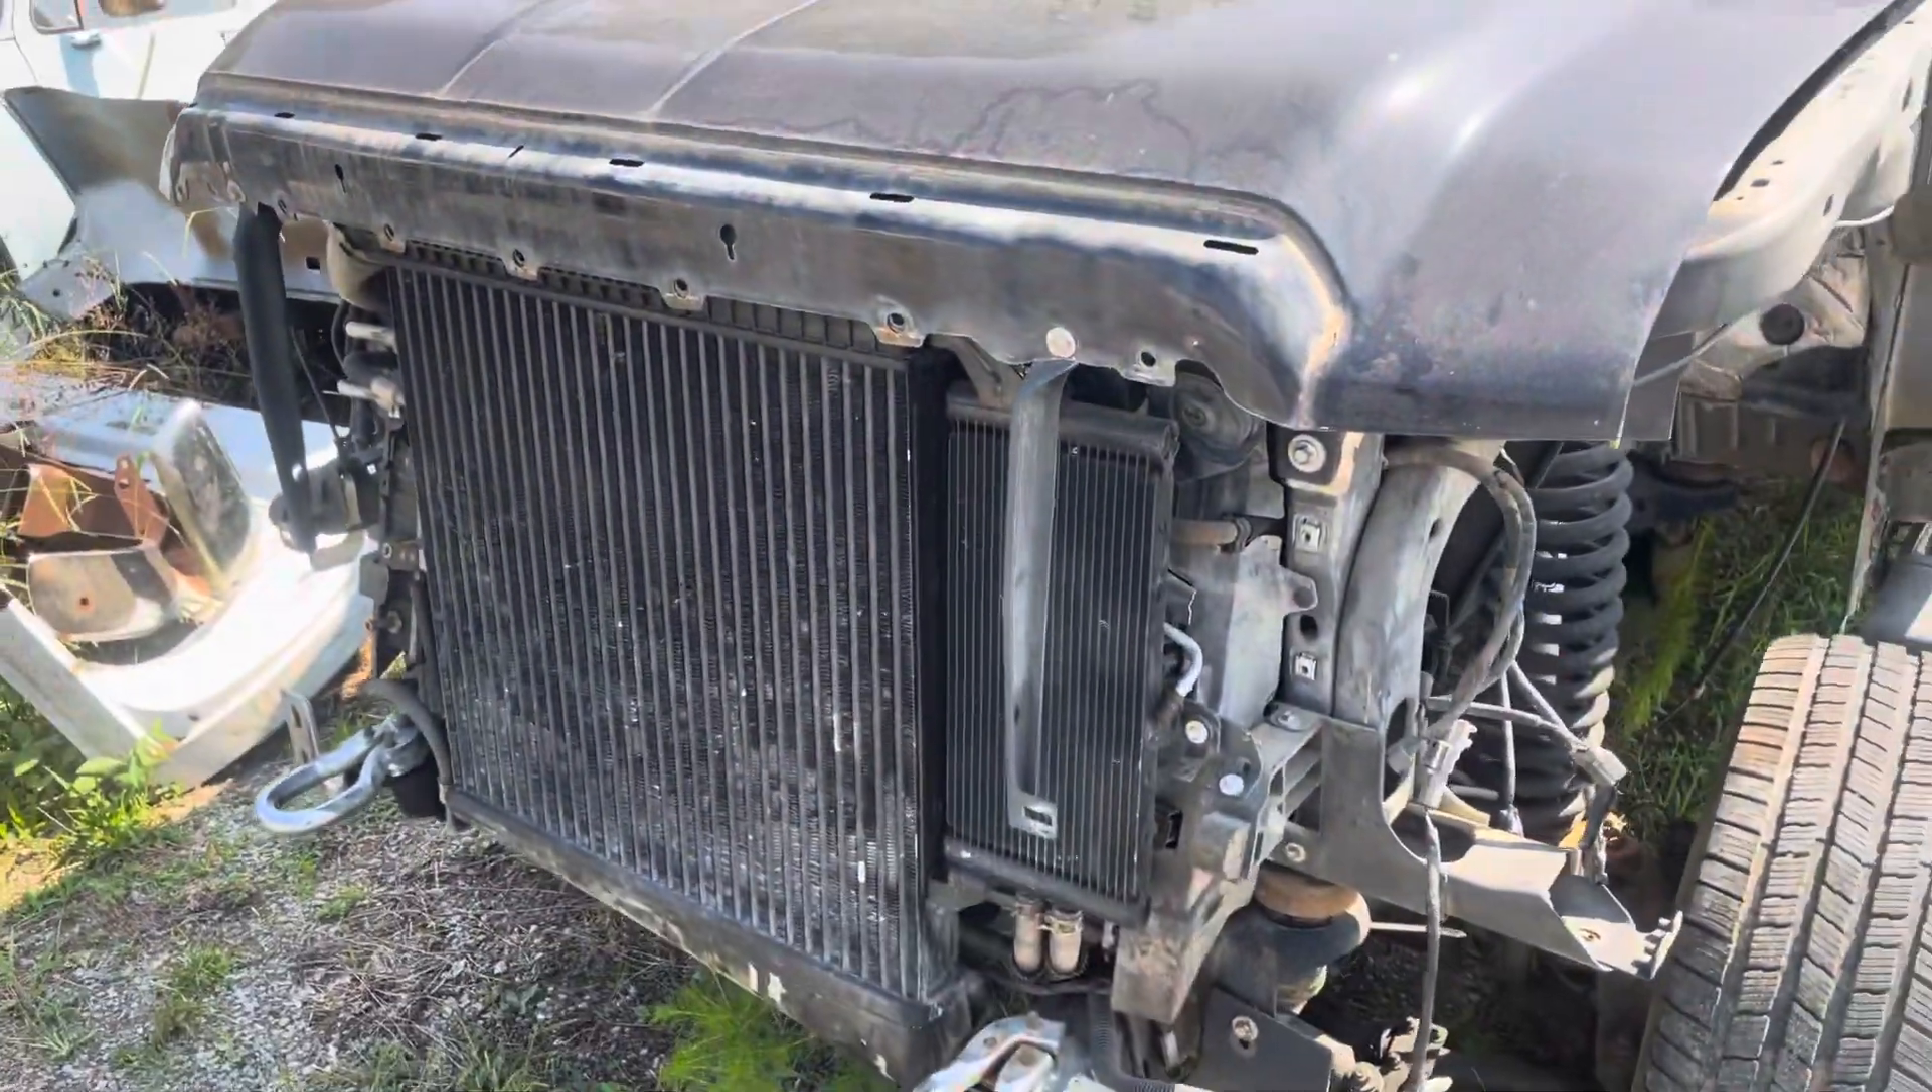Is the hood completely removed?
No.